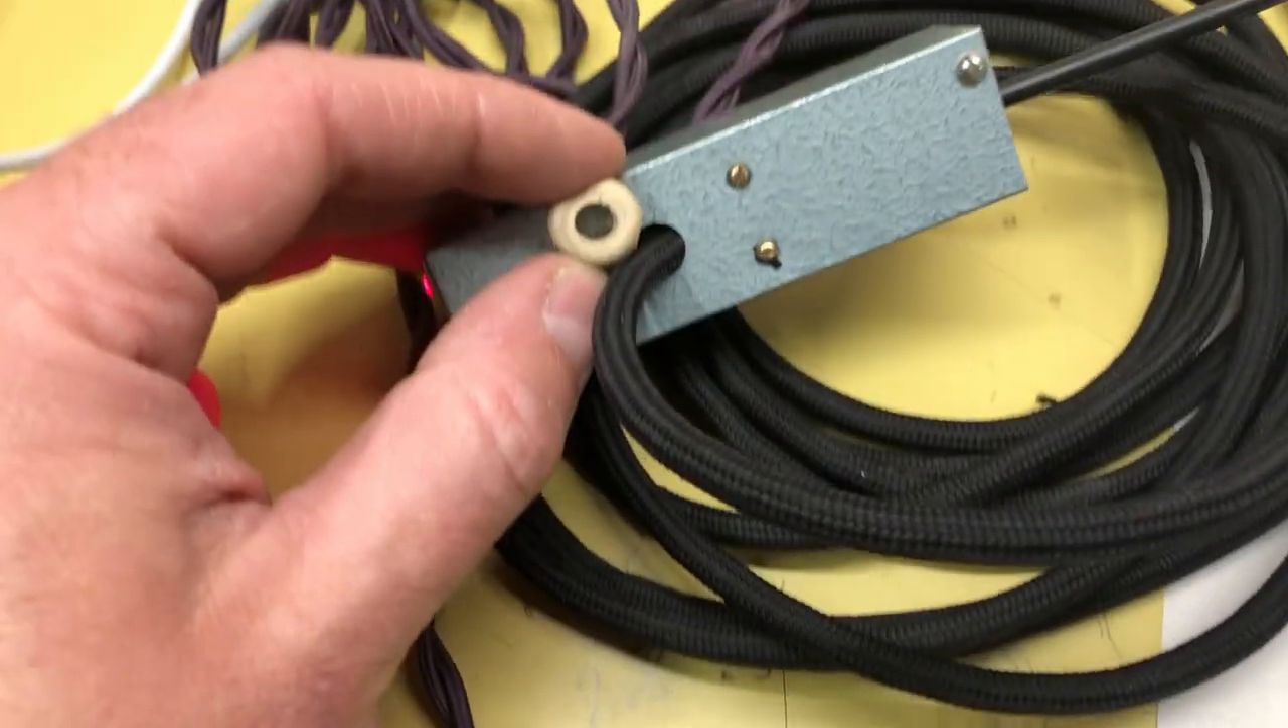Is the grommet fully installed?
No.